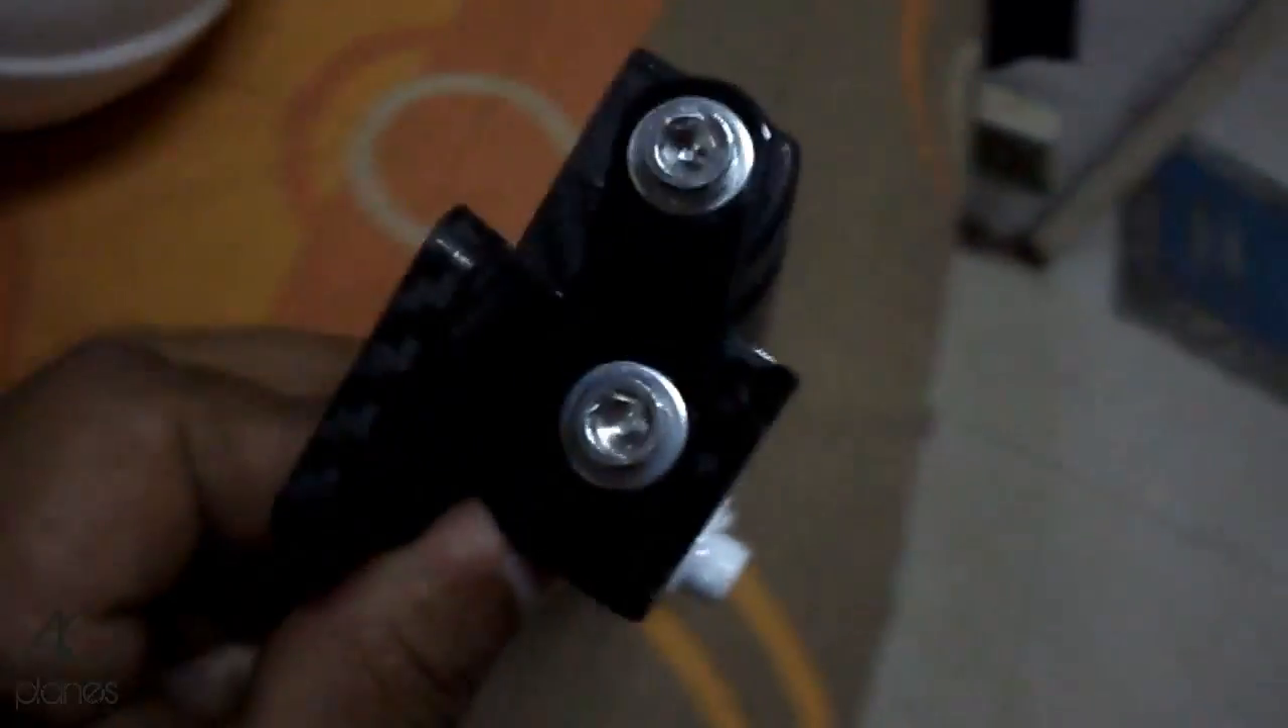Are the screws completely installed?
Yes.